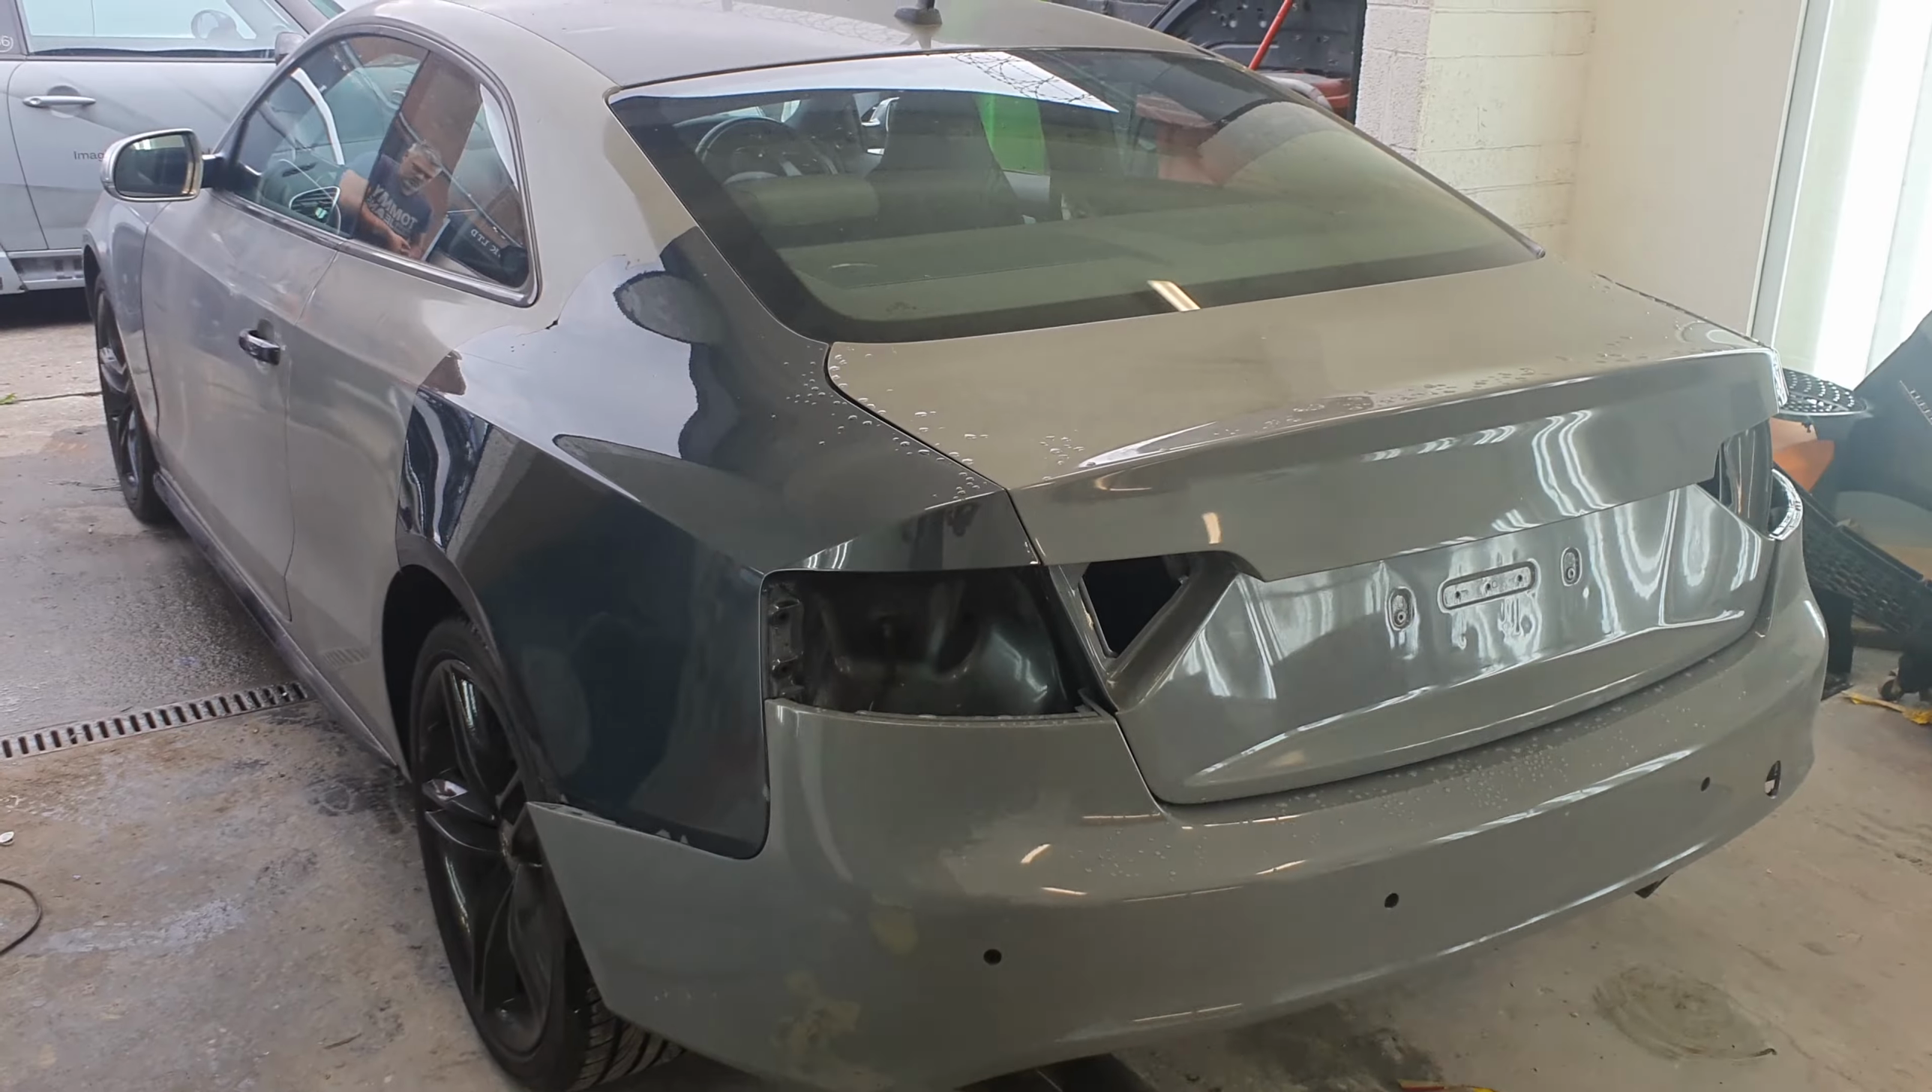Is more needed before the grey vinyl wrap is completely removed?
Yes.